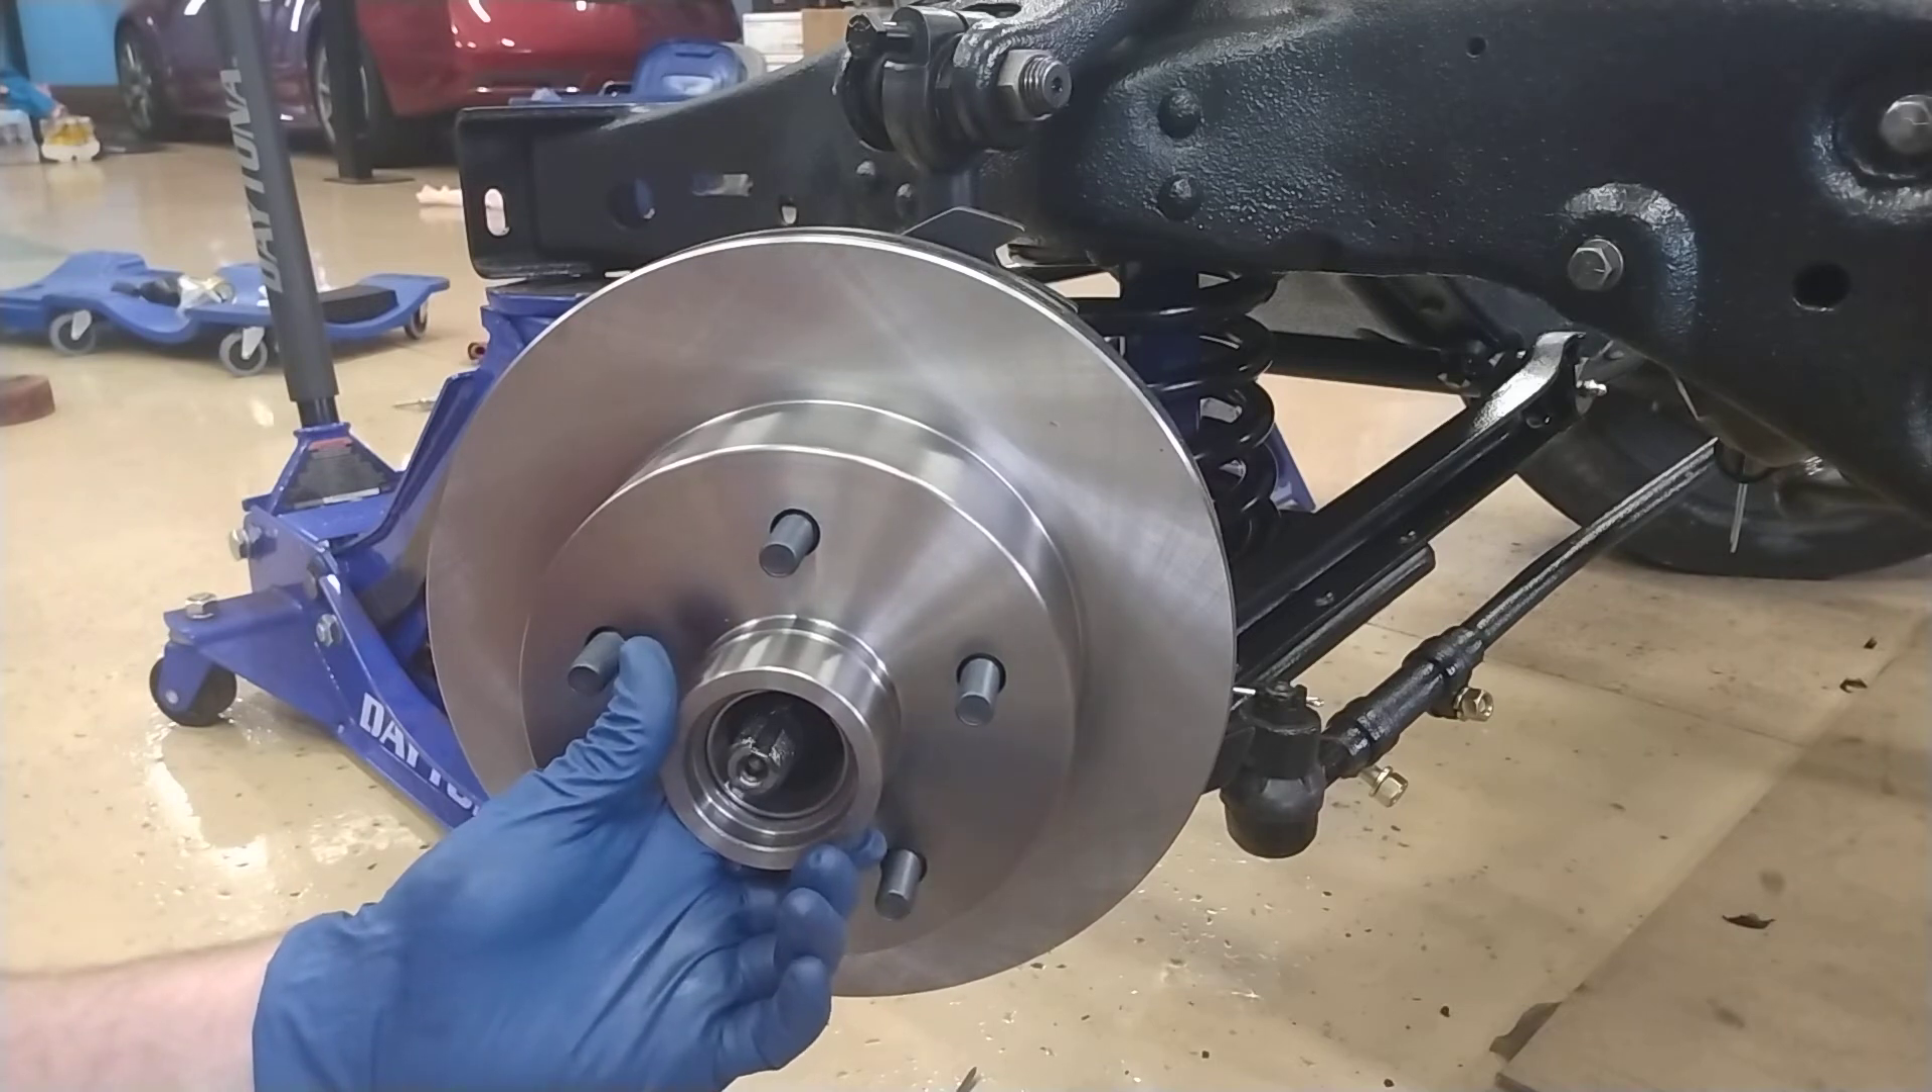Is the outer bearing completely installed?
No.